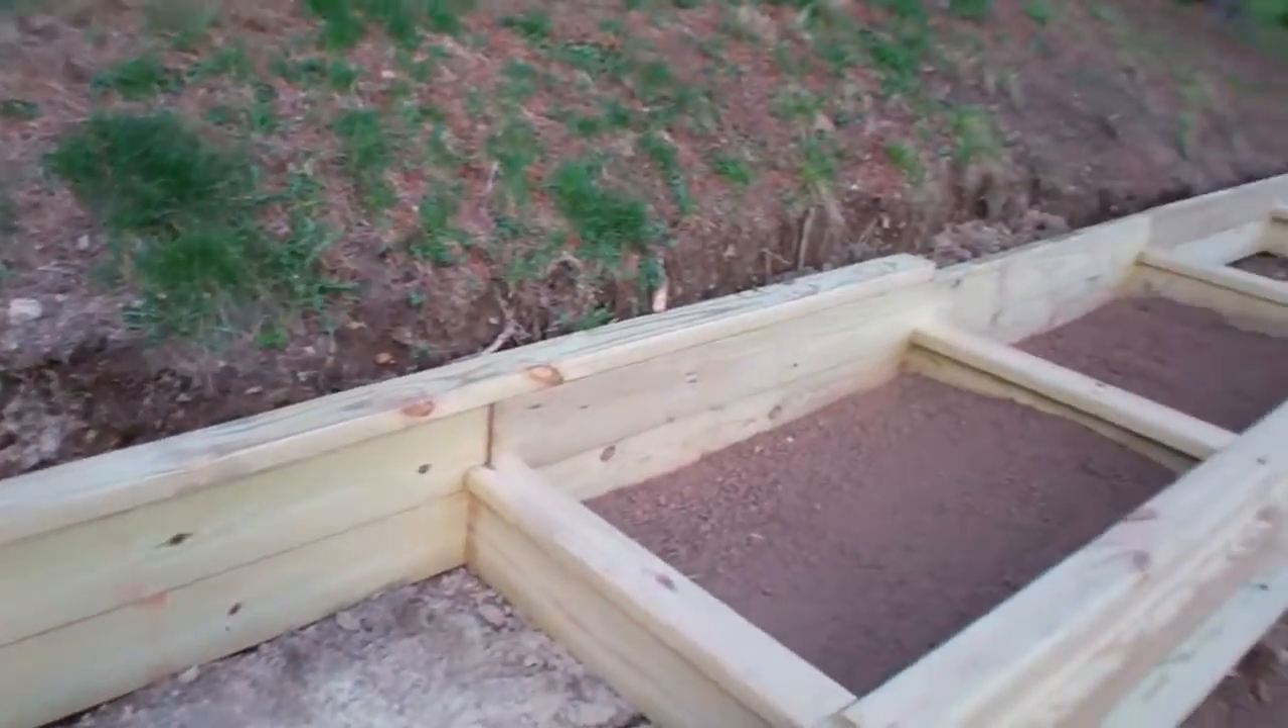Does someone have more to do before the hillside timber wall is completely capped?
Yes.